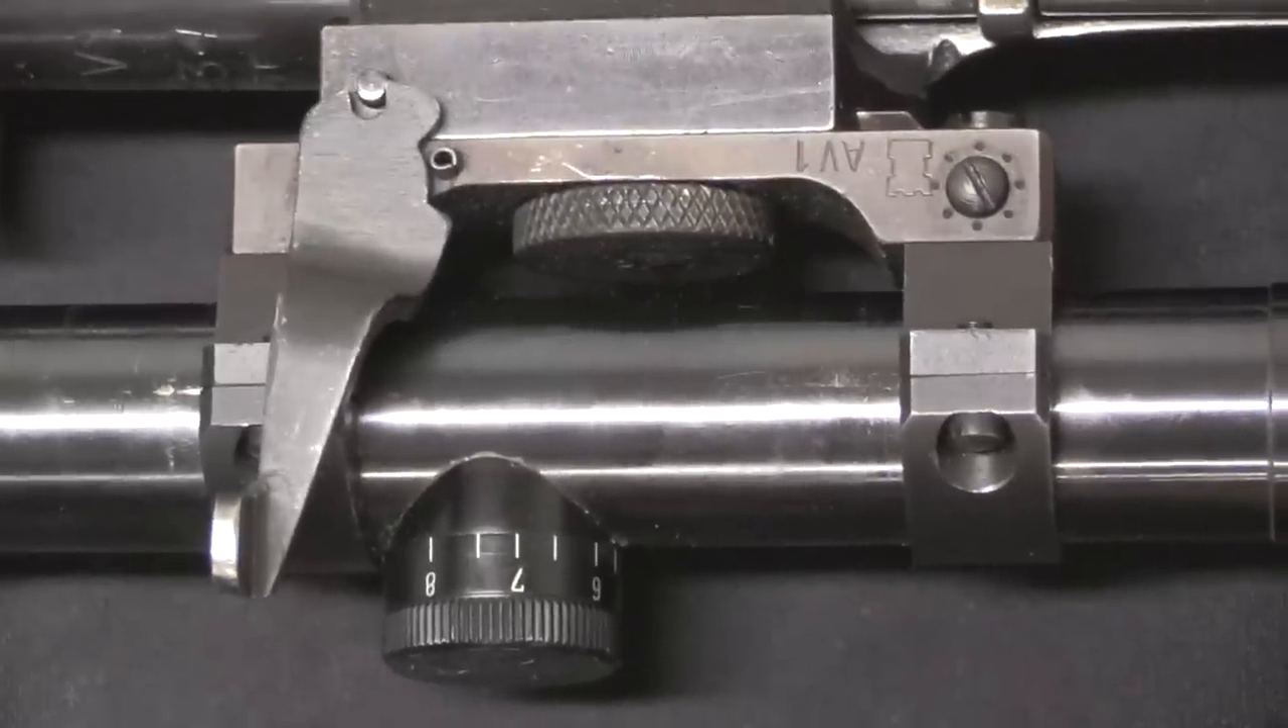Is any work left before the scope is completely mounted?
No.